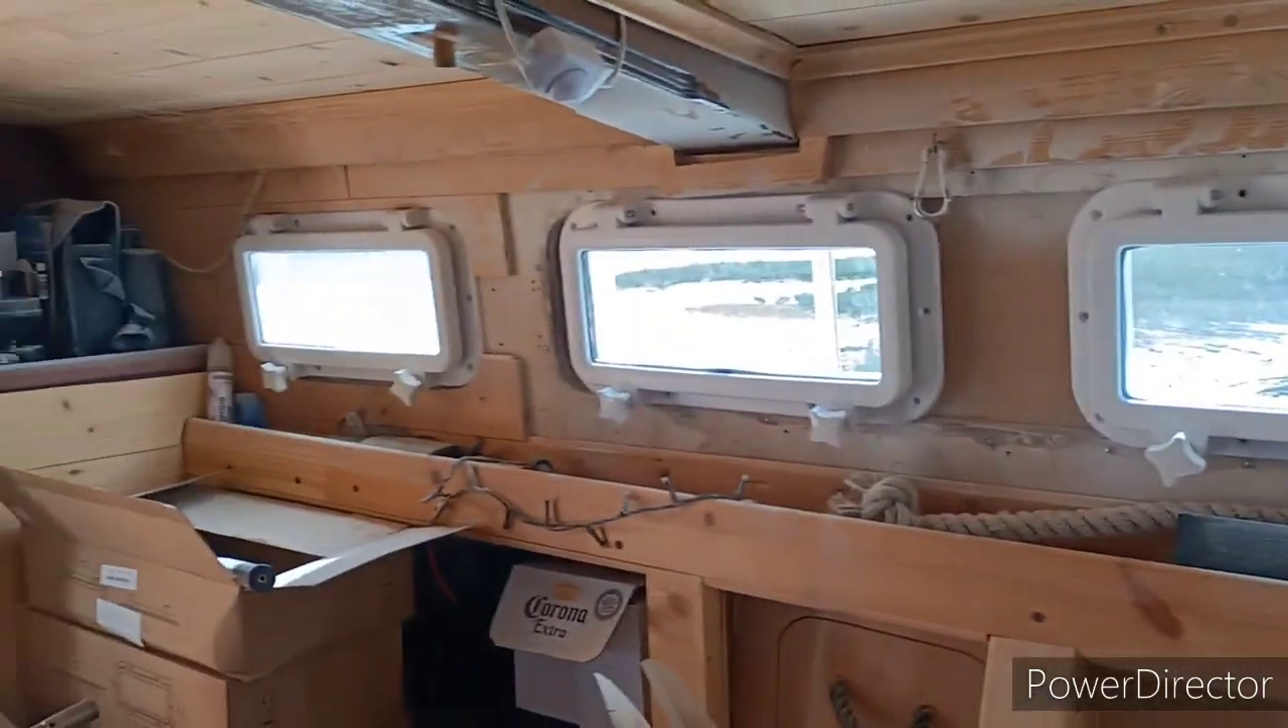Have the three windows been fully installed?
Yes.